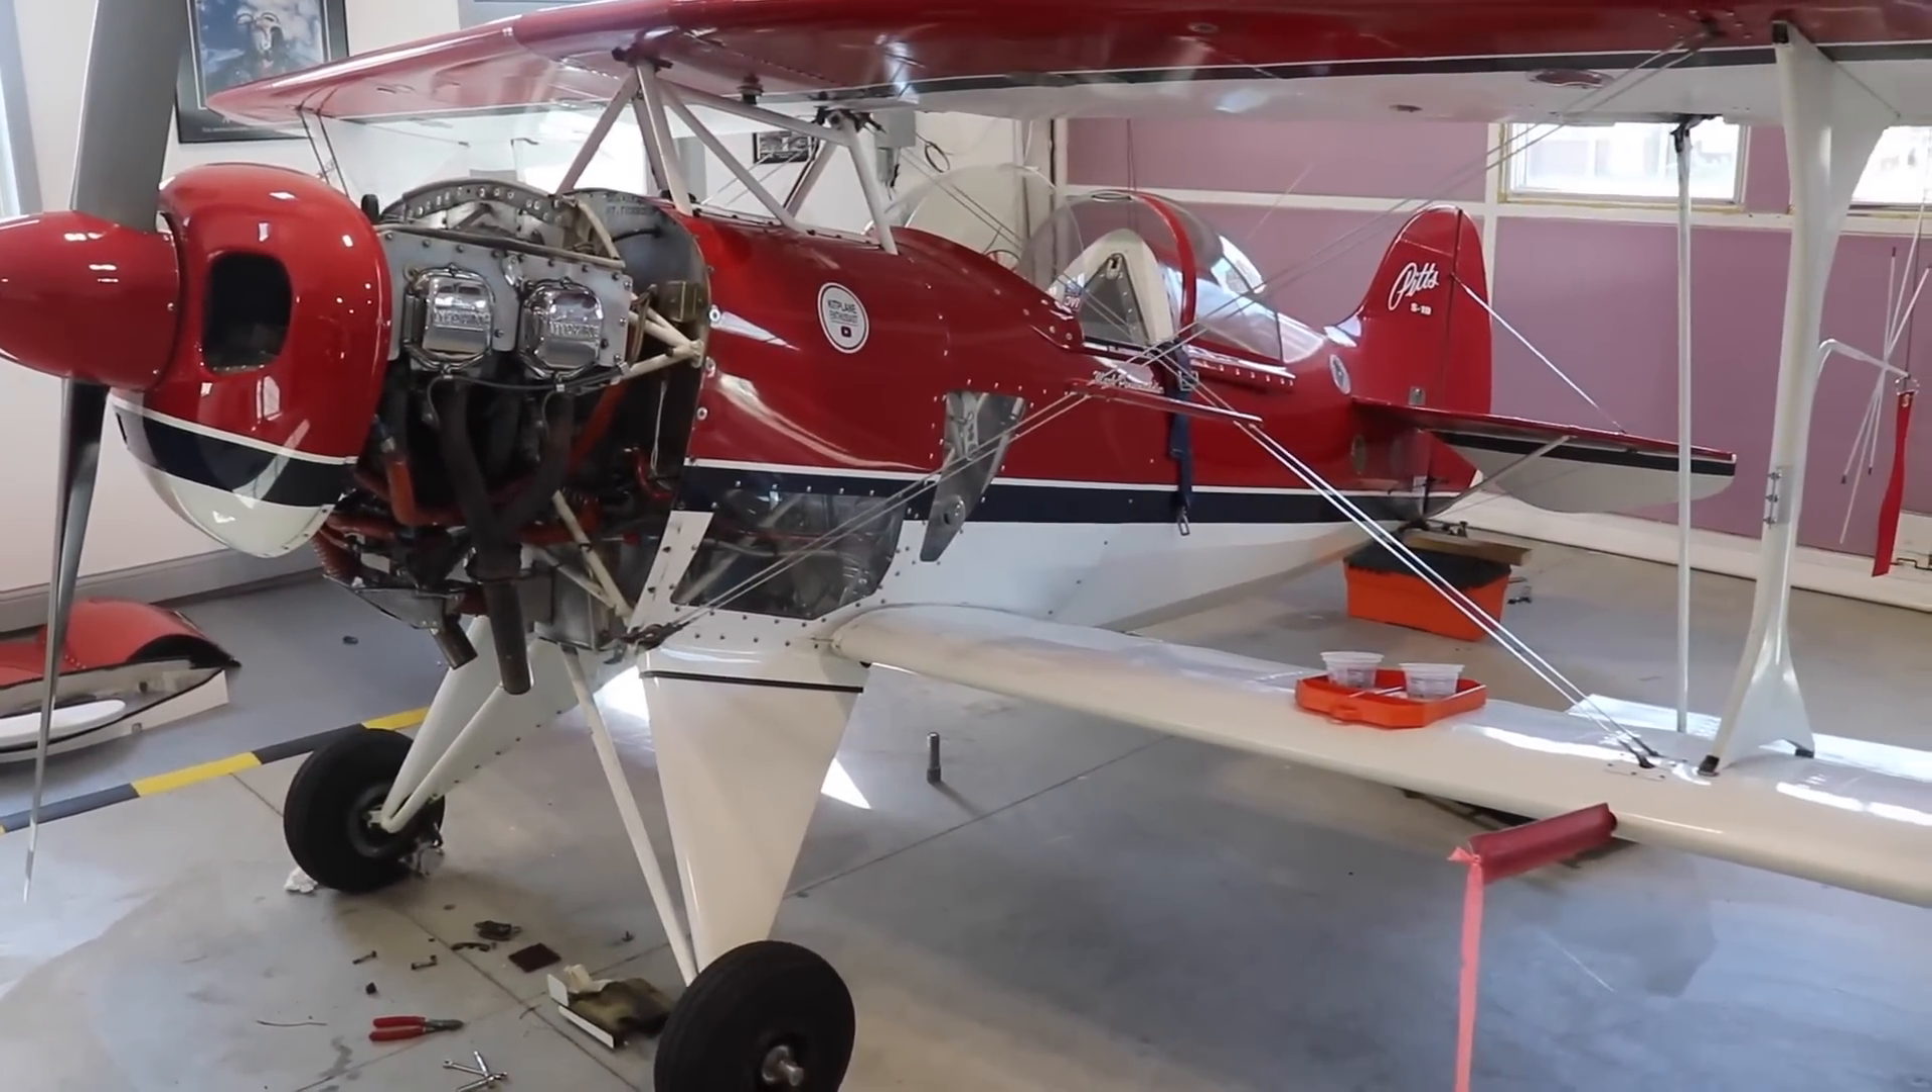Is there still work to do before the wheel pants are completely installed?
Yes.